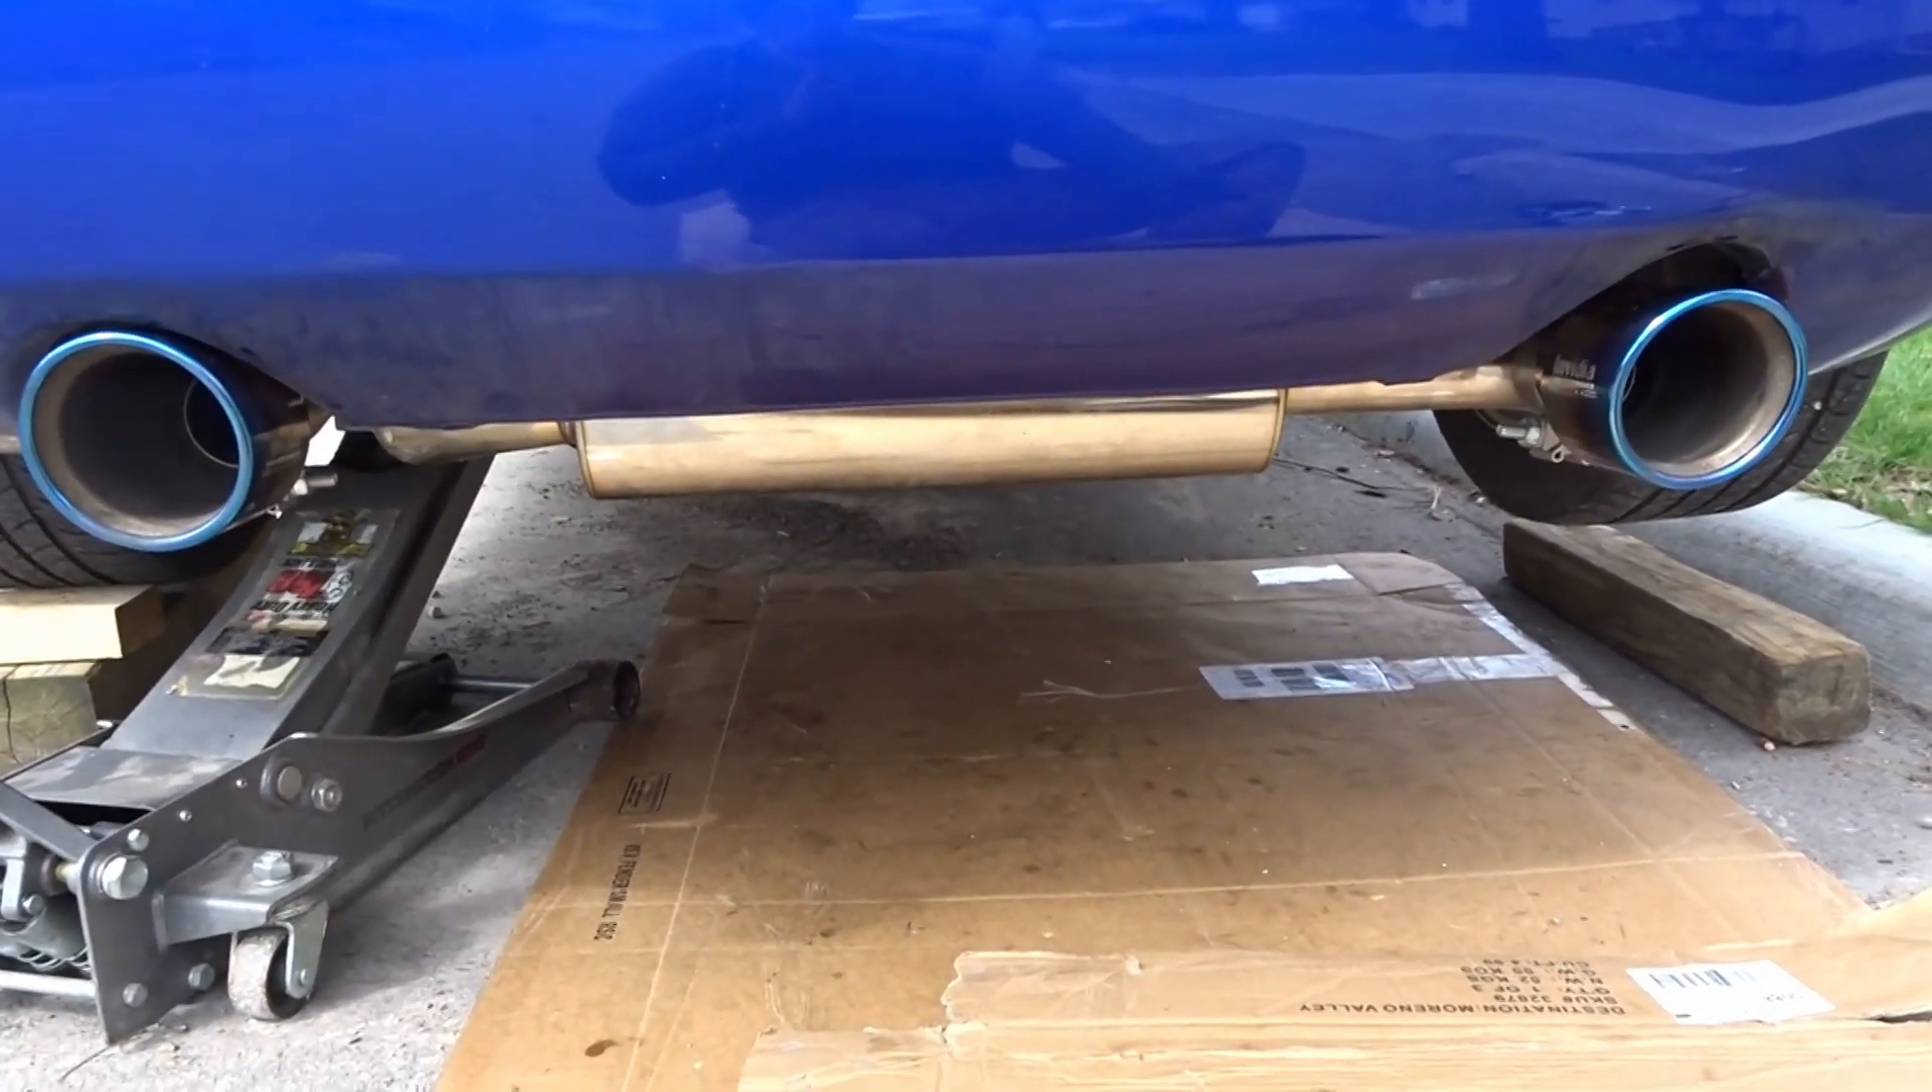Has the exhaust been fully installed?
Yes.